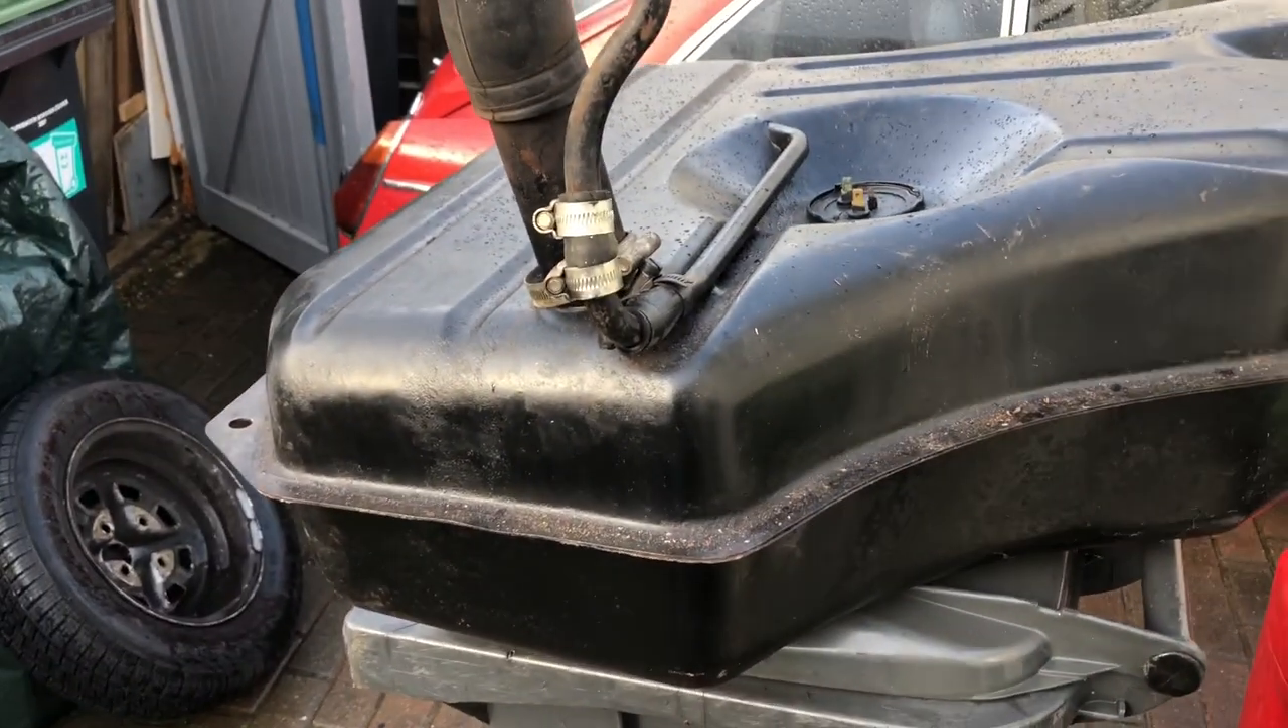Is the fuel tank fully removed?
Yes.